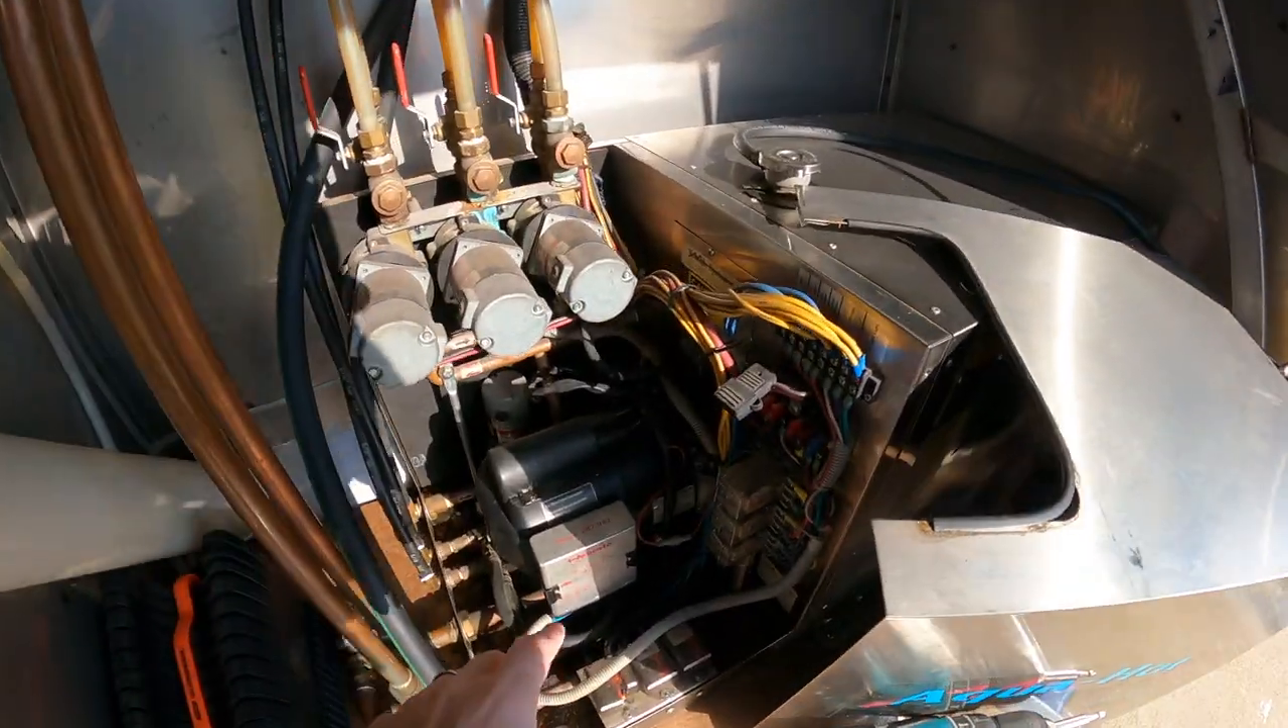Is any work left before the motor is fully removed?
Yes.